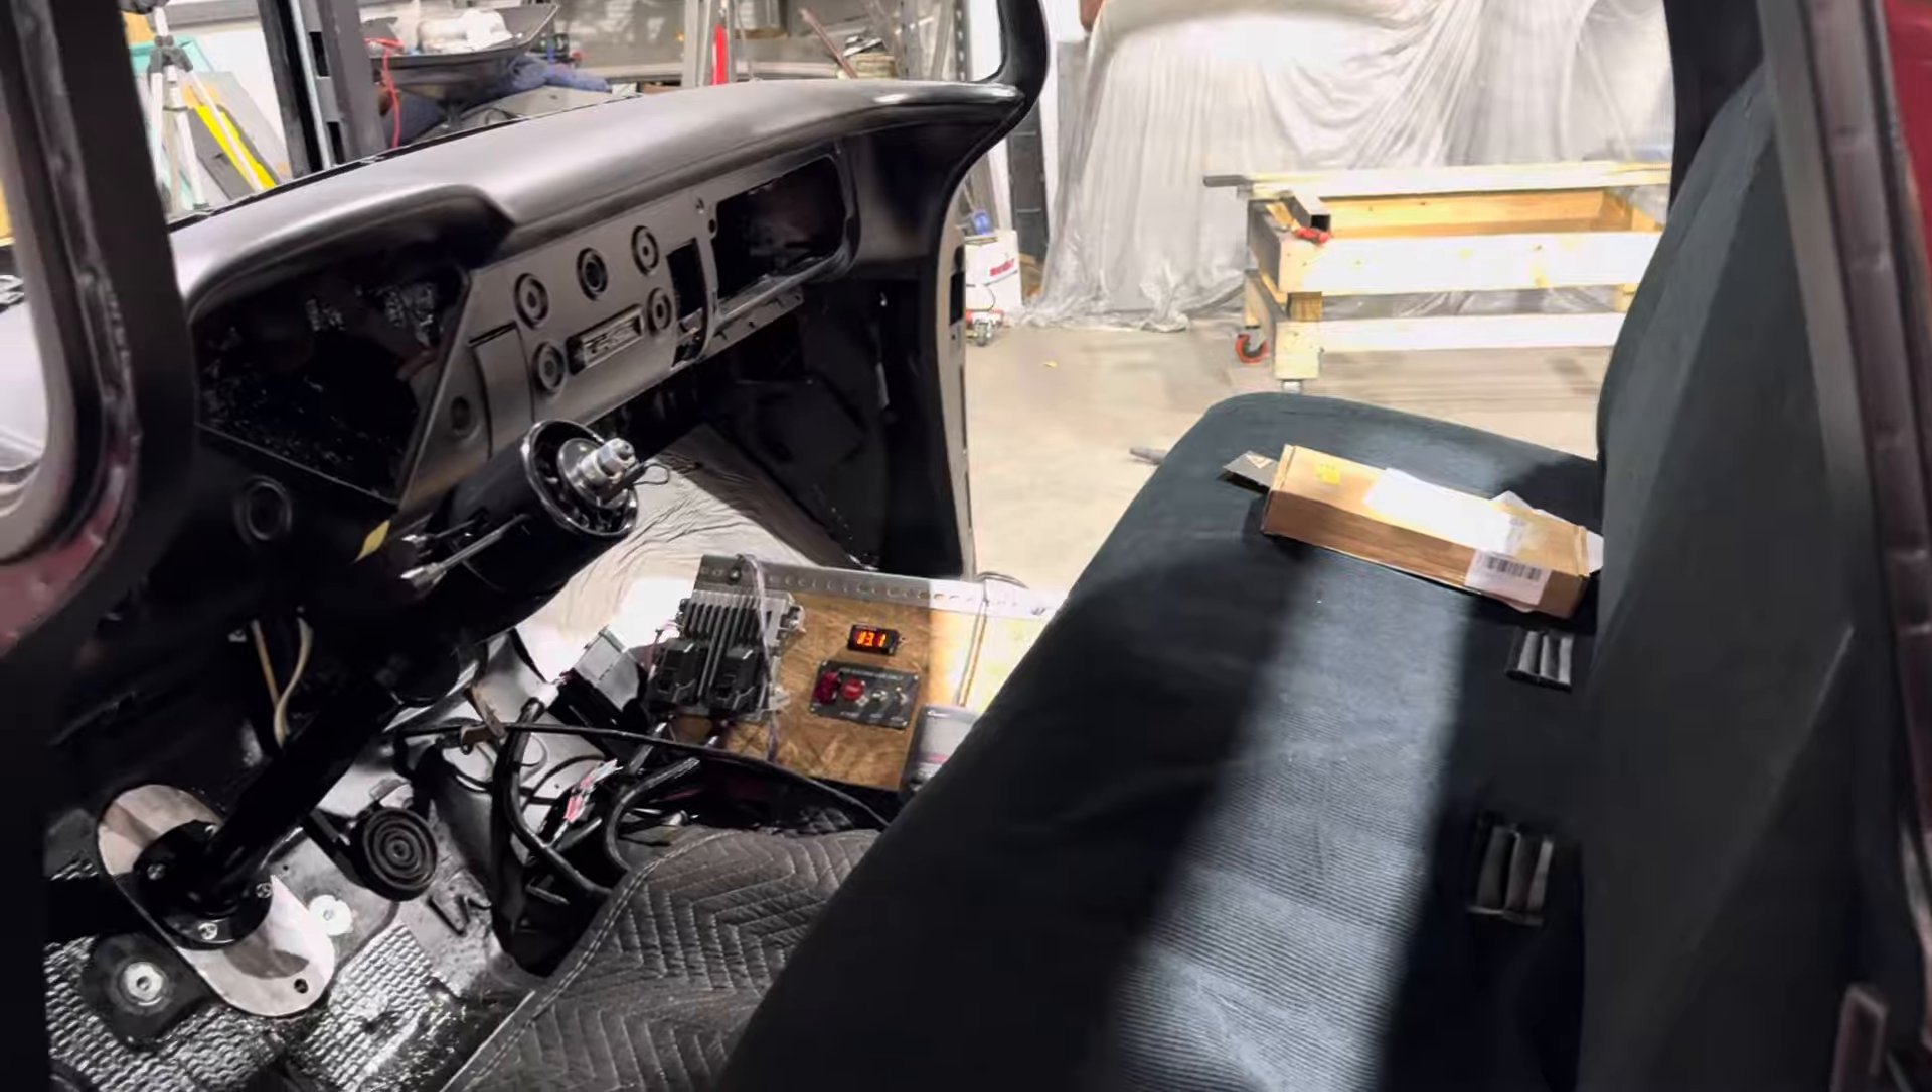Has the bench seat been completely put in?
Yes.